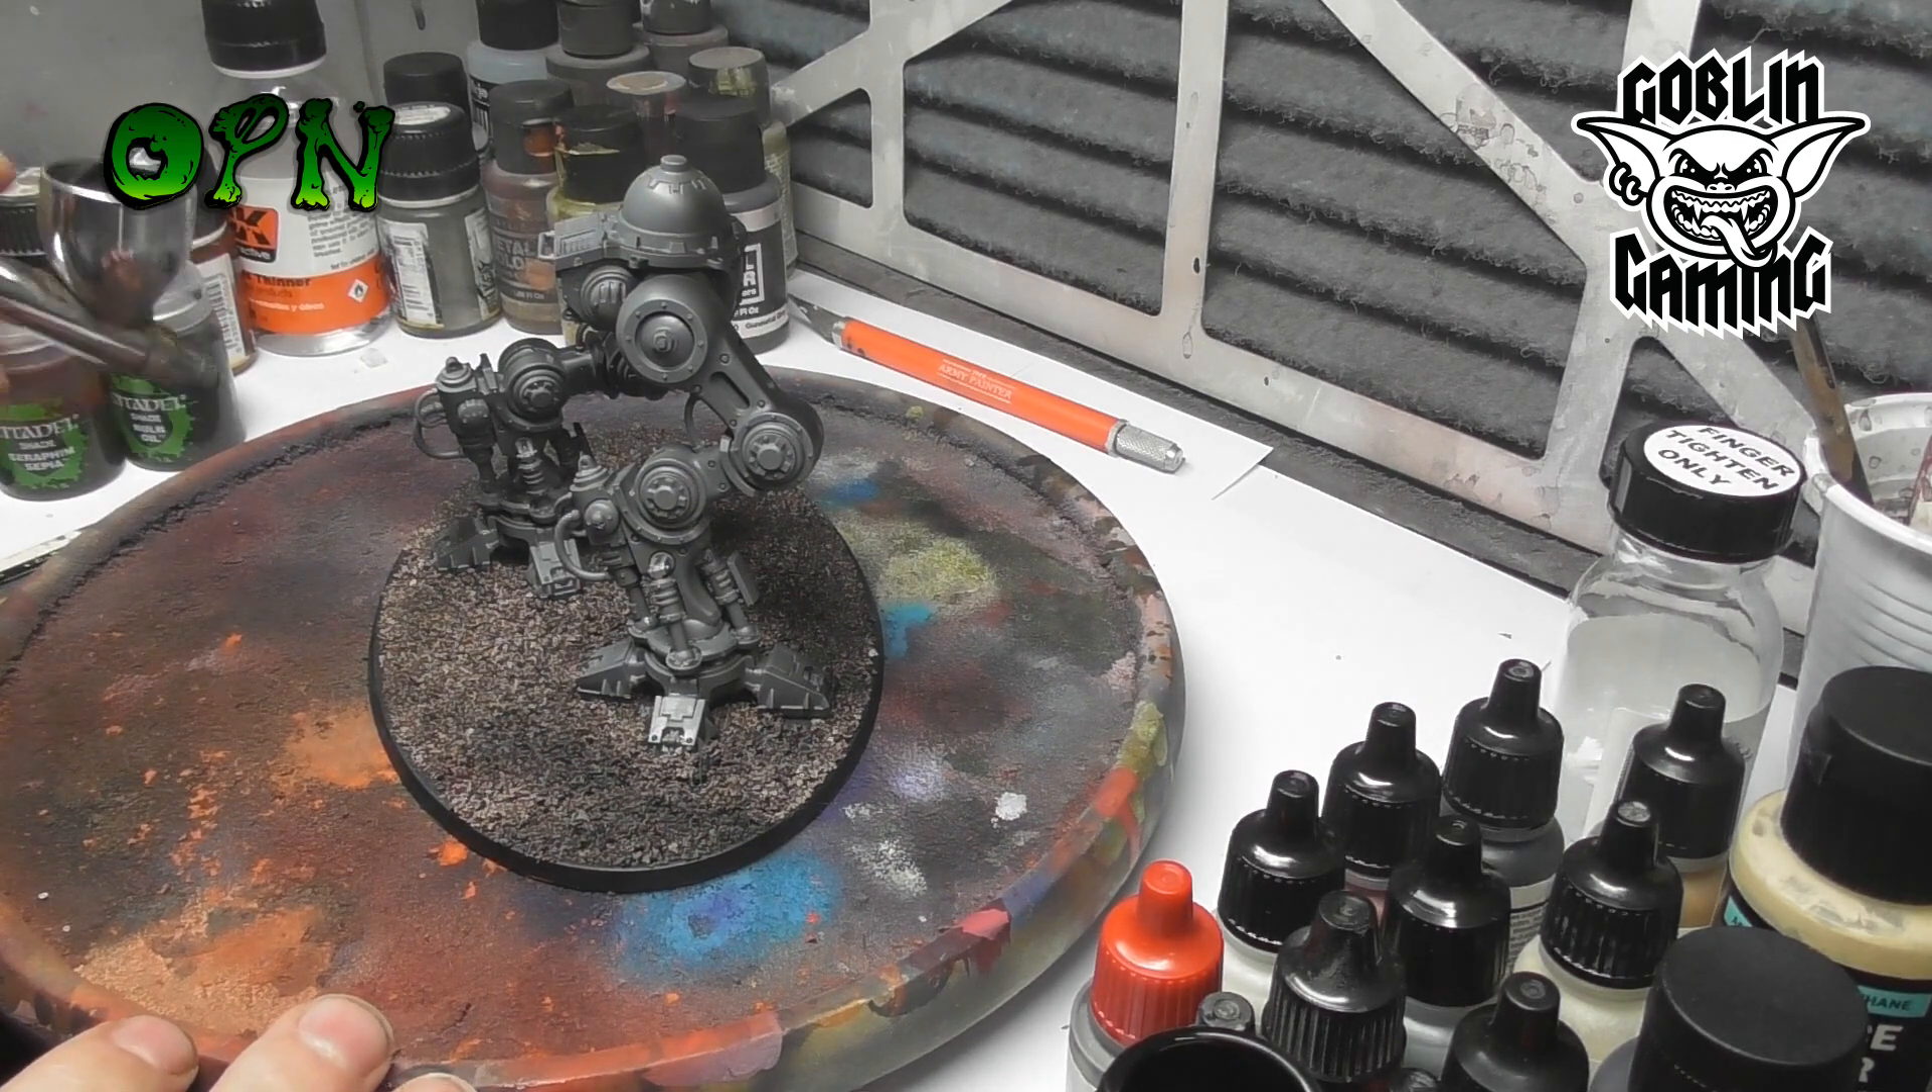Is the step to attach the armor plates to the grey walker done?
No.